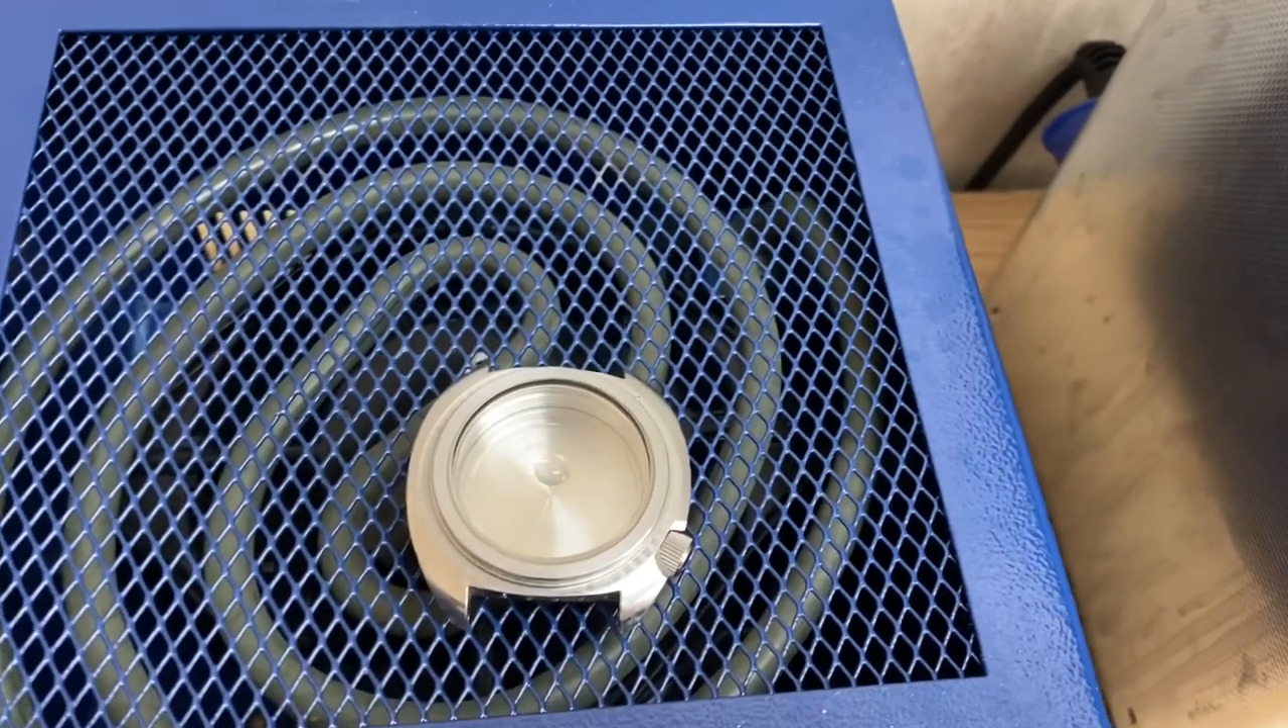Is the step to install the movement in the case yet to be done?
Yes.